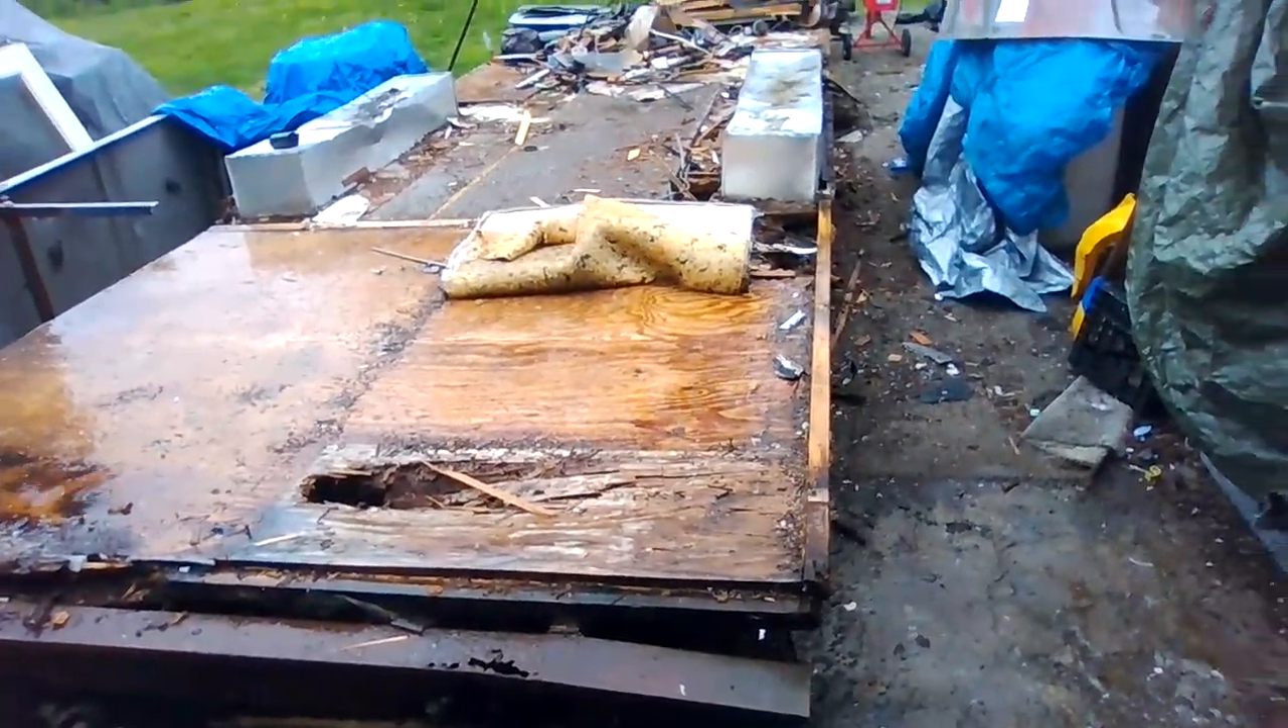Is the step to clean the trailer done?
No.